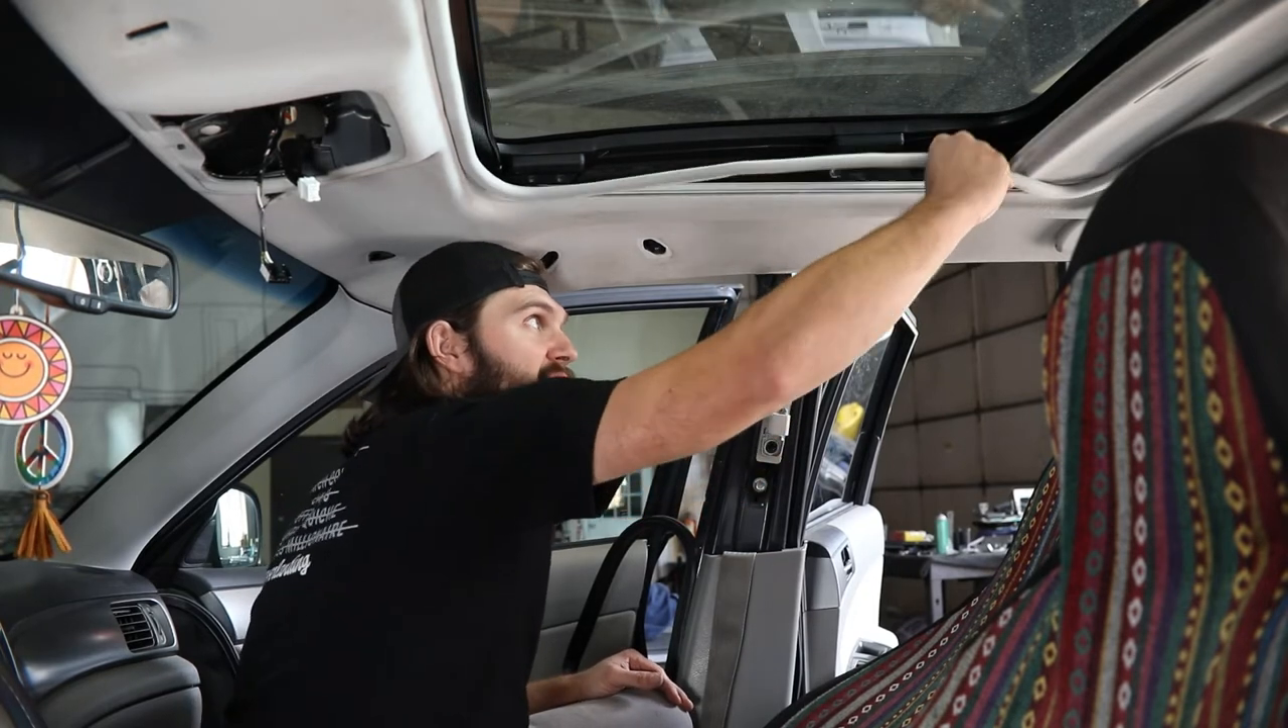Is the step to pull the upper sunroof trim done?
No.